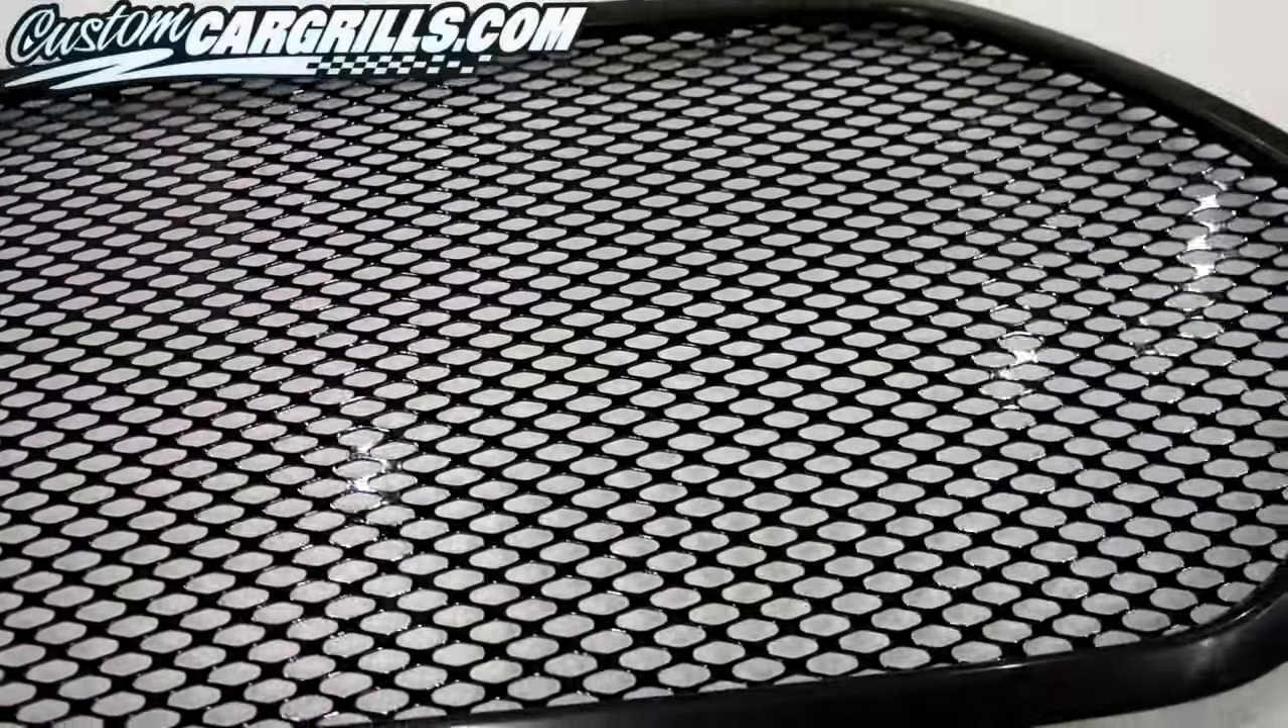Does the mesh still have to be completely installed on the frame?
No.